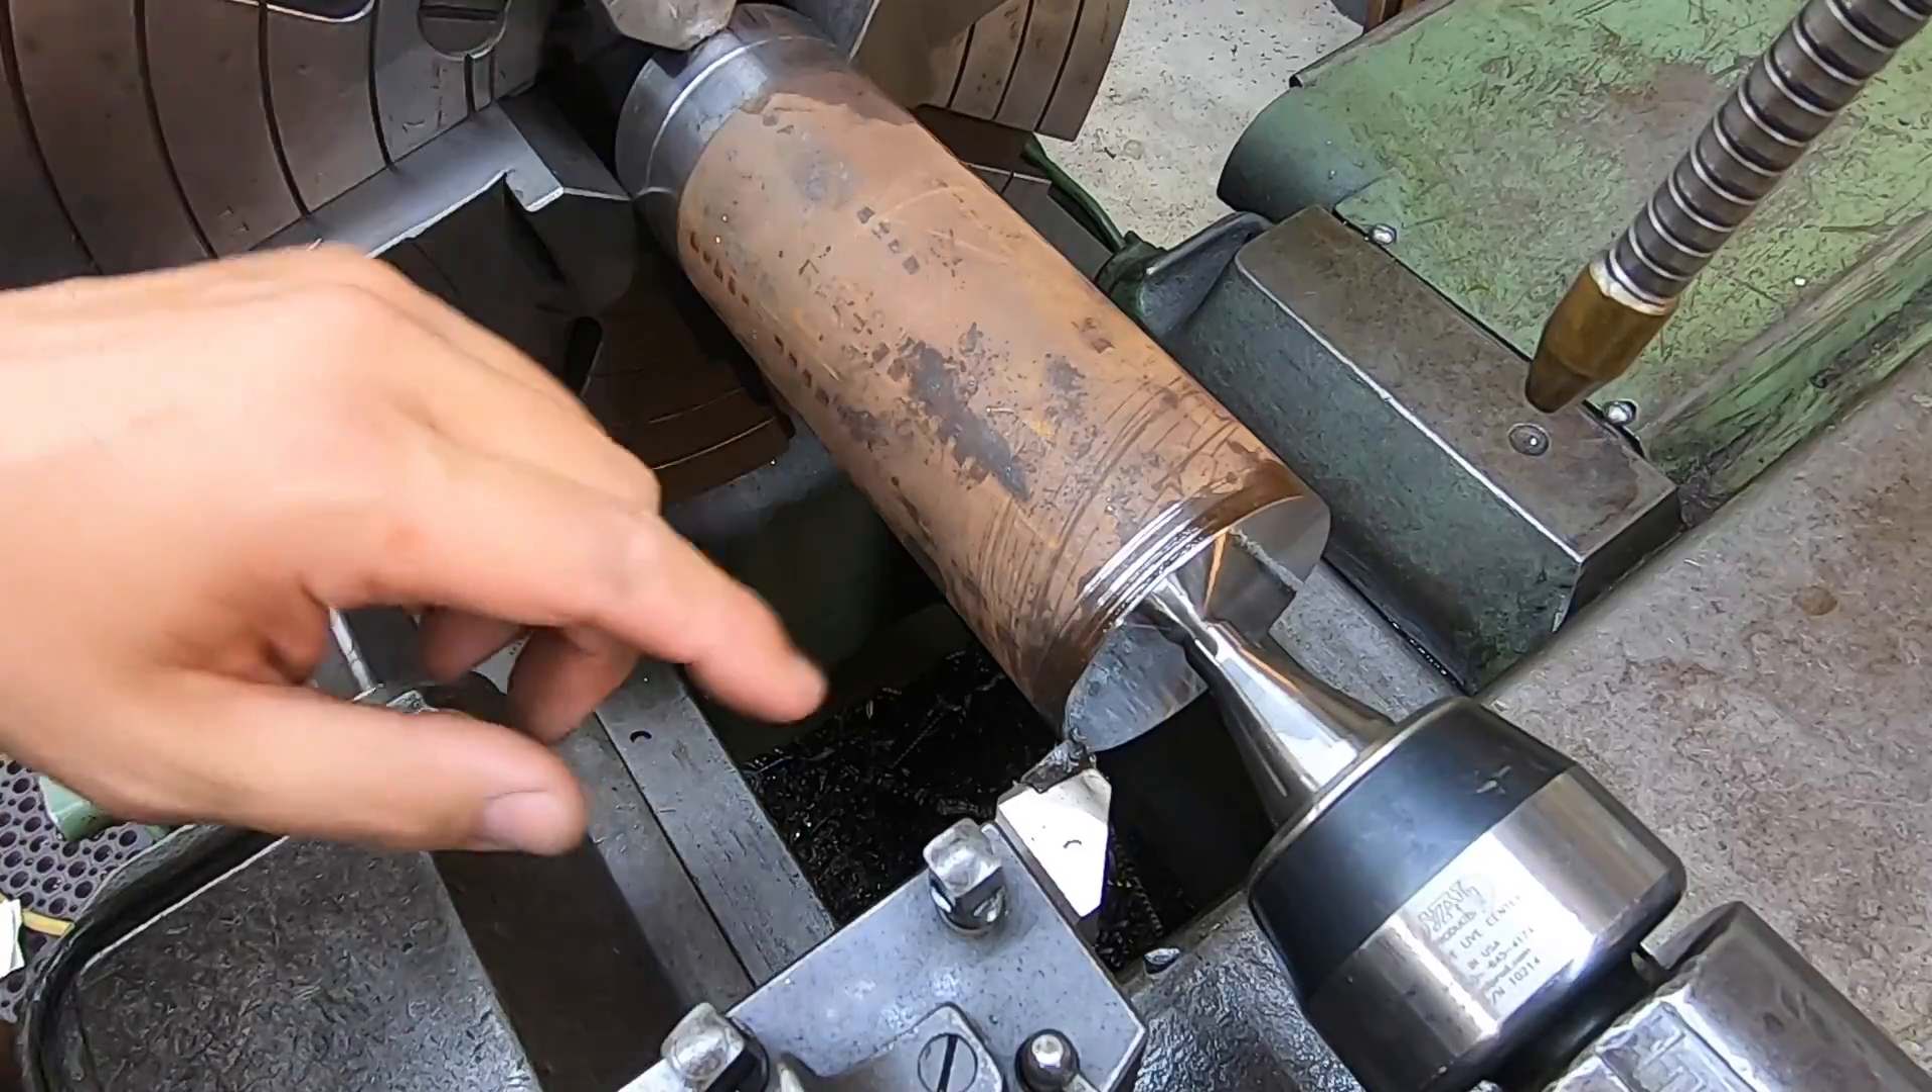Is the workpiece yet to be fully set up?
No.